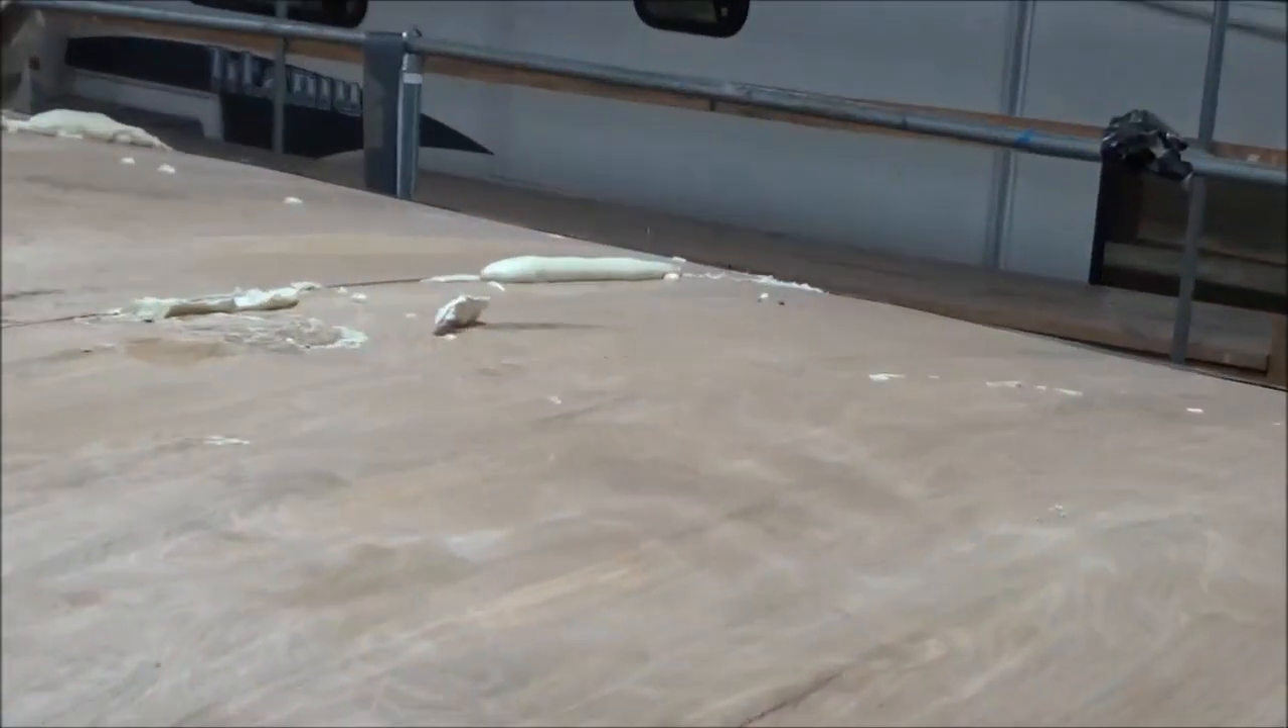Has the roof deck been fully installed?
Yes.